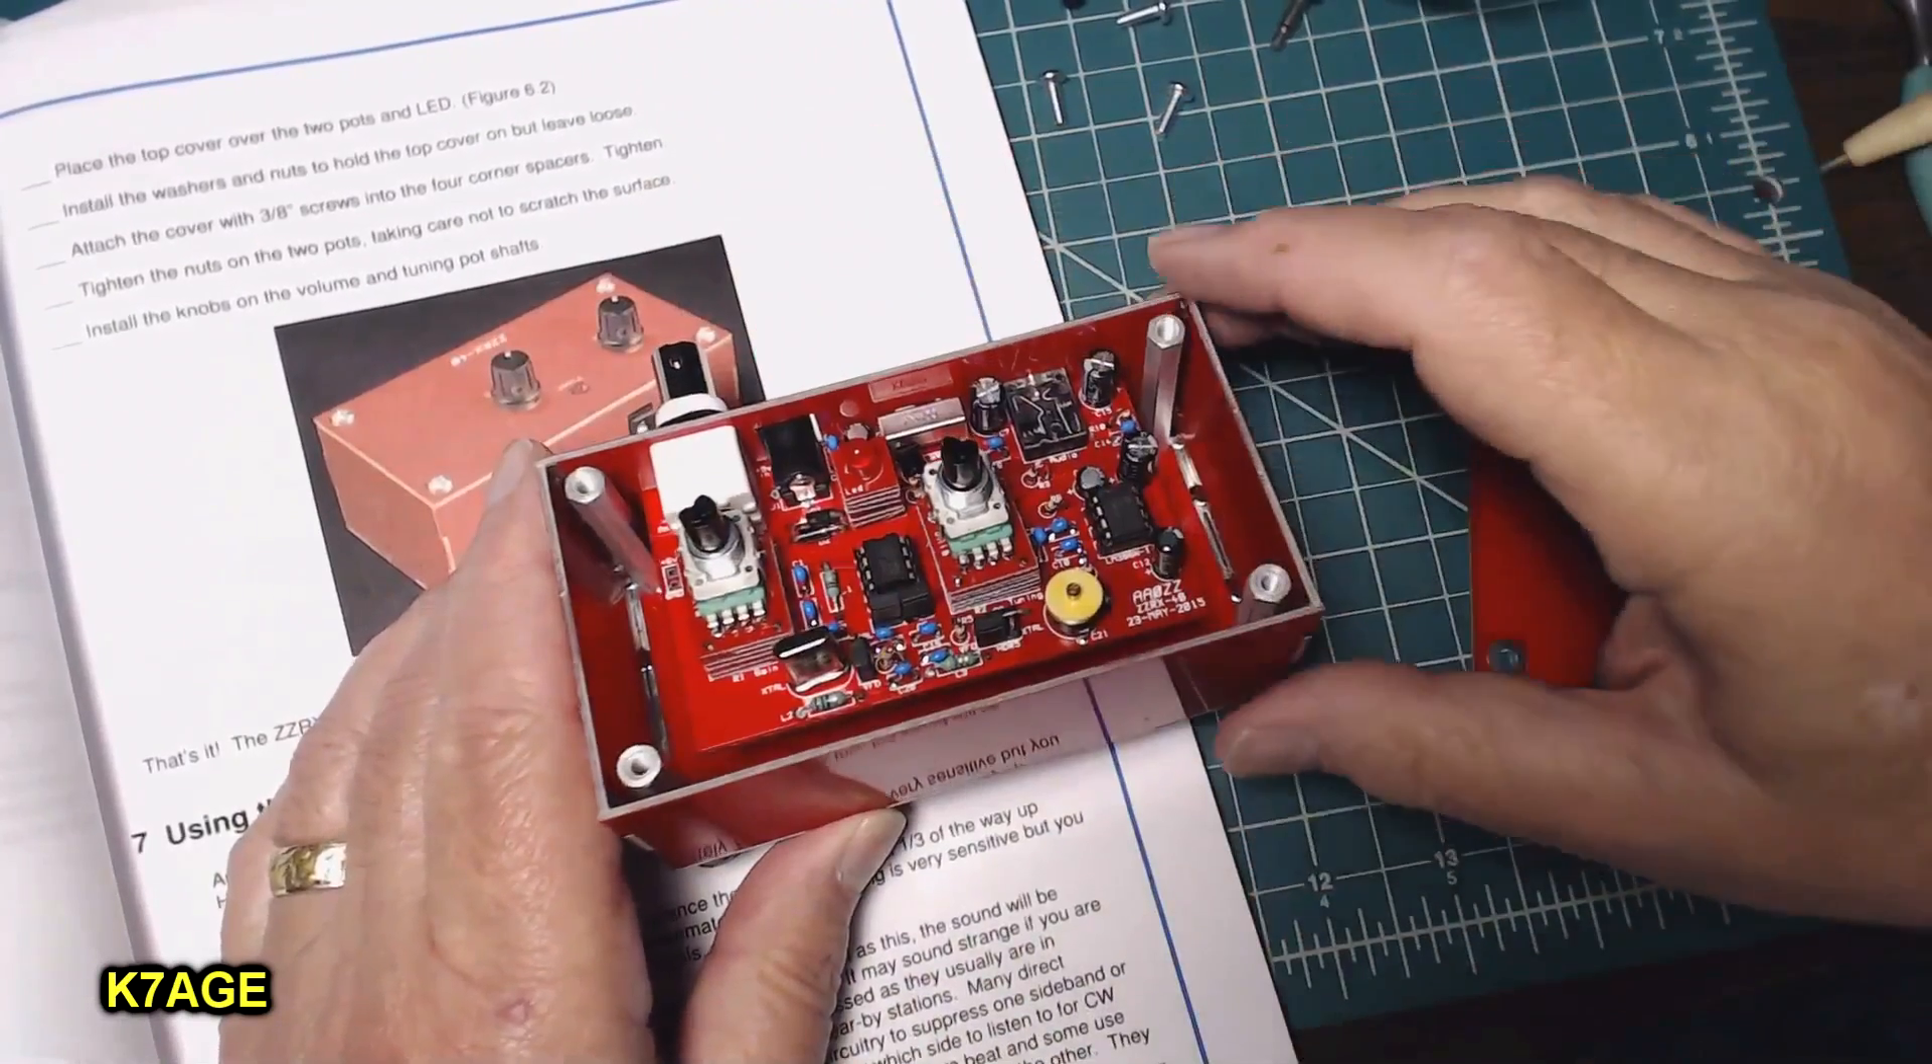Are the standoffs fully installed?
Yes.